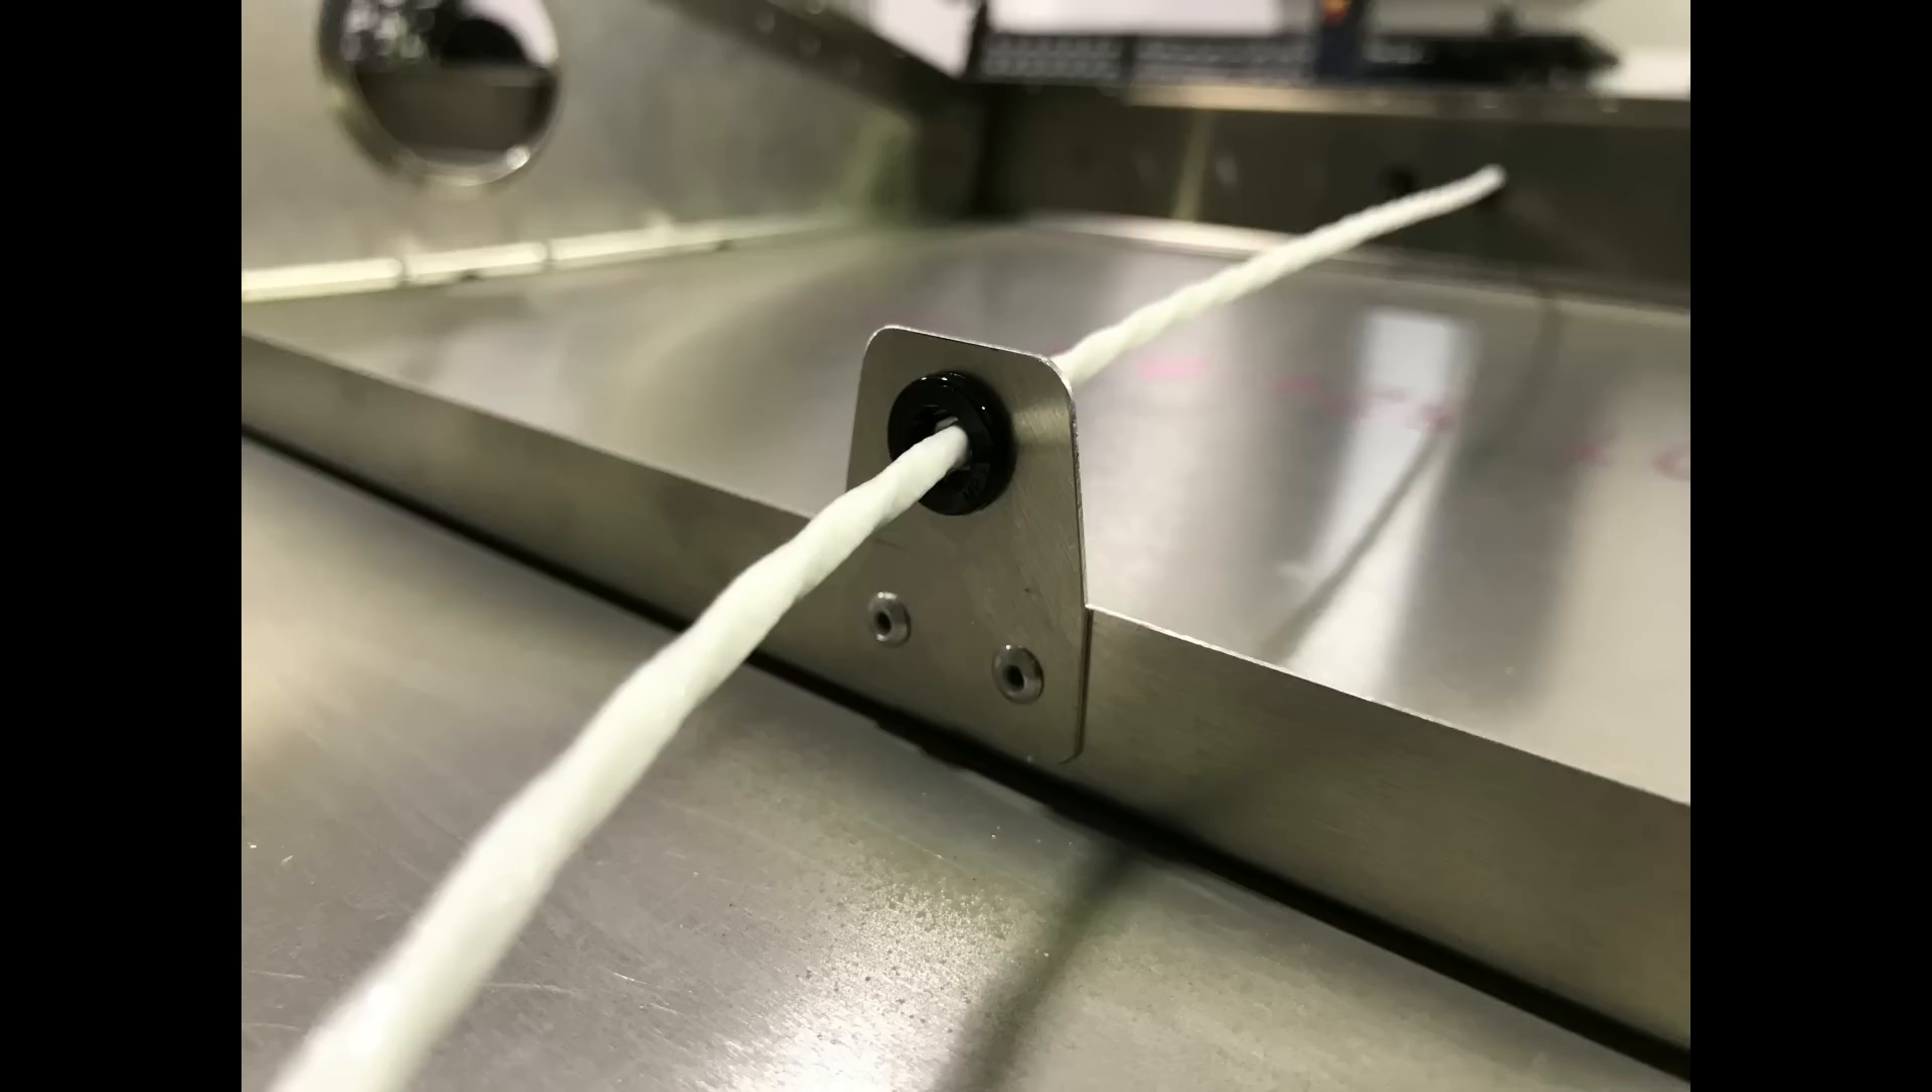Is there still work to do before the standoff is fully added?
No.